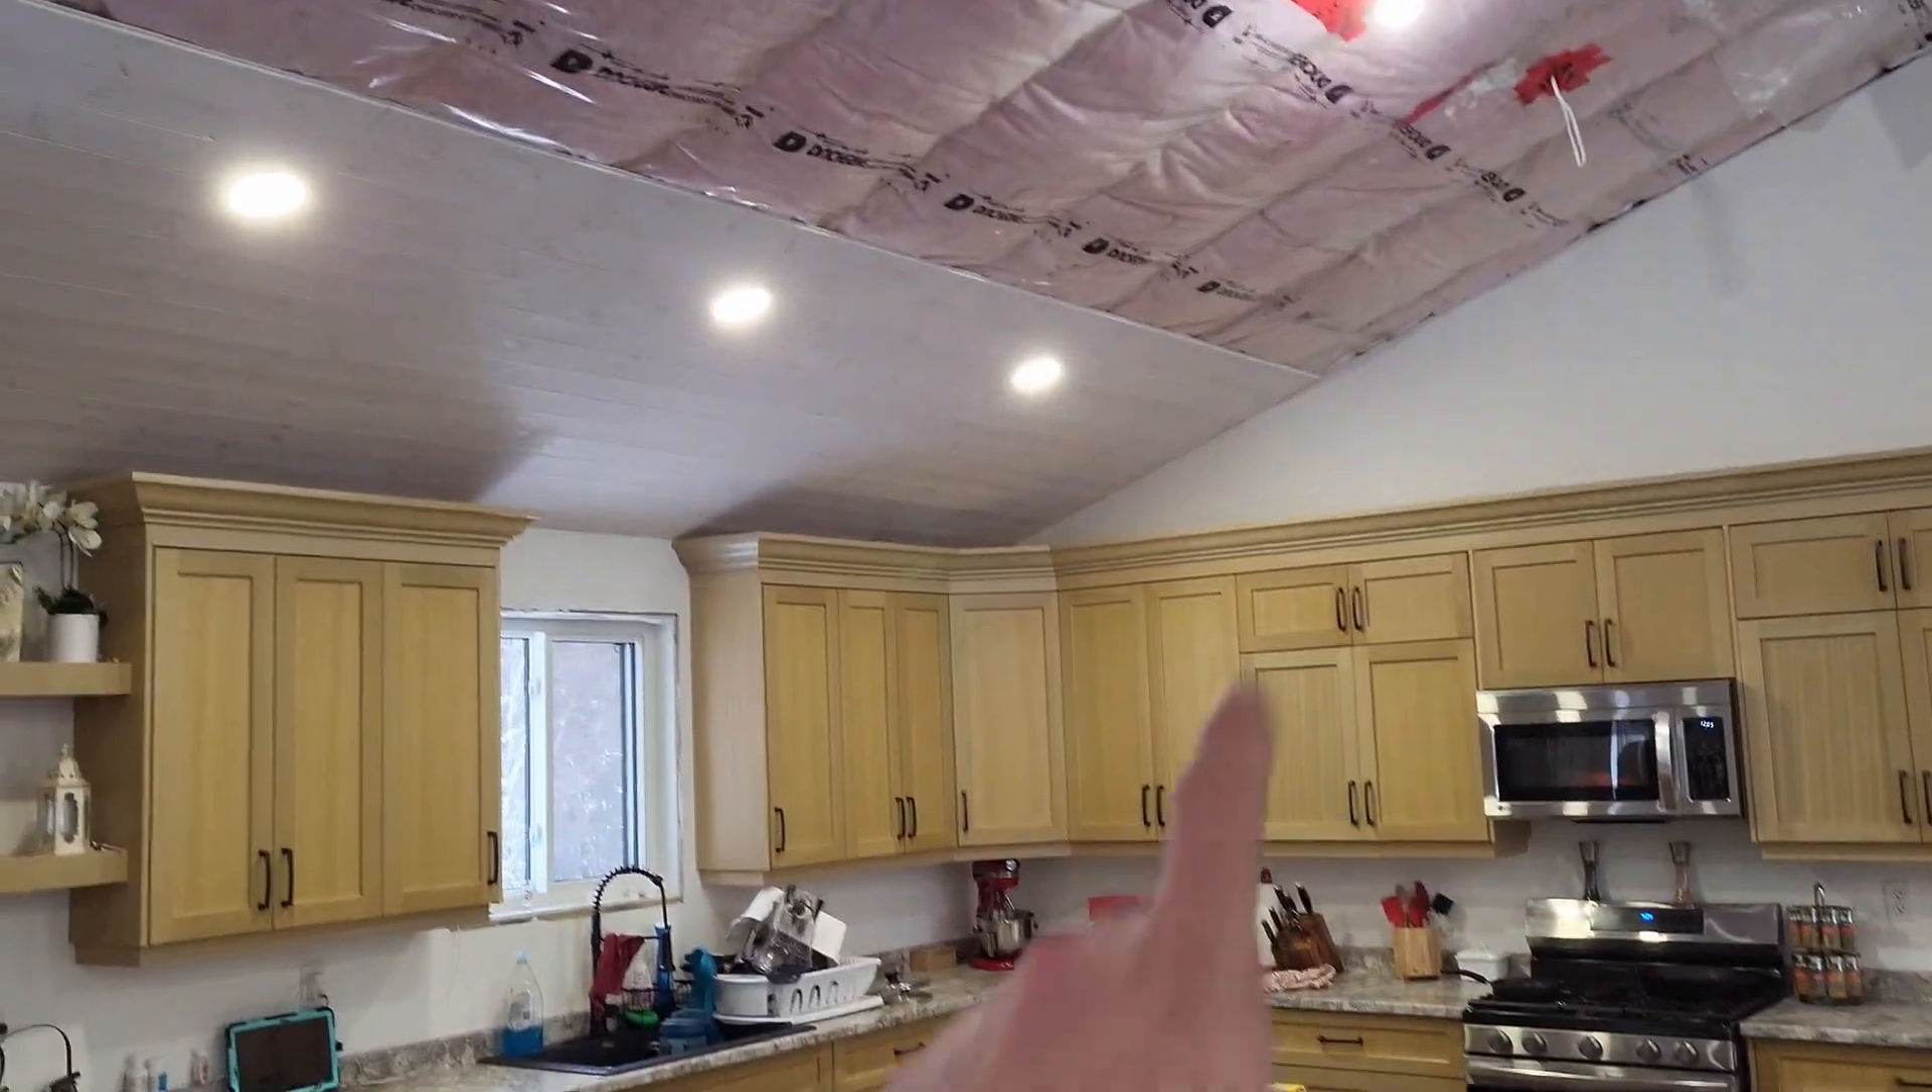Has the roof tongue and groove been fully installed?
No.